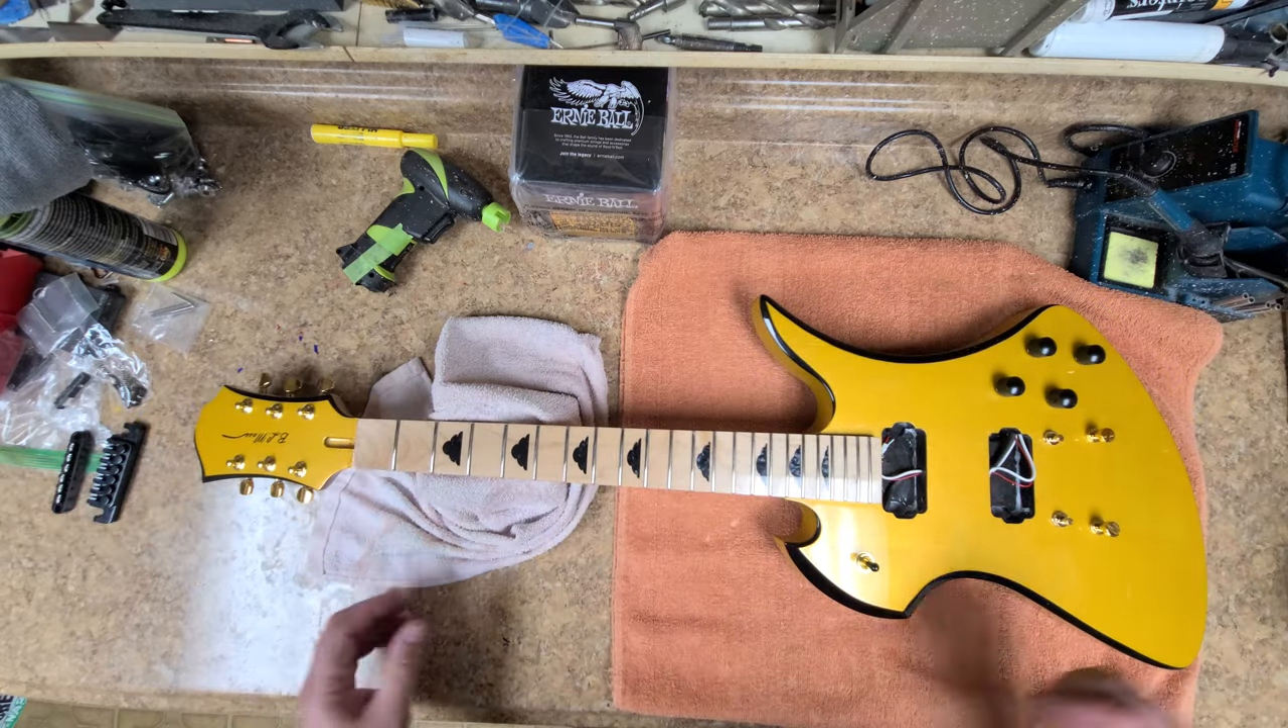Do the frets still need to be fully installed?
No.